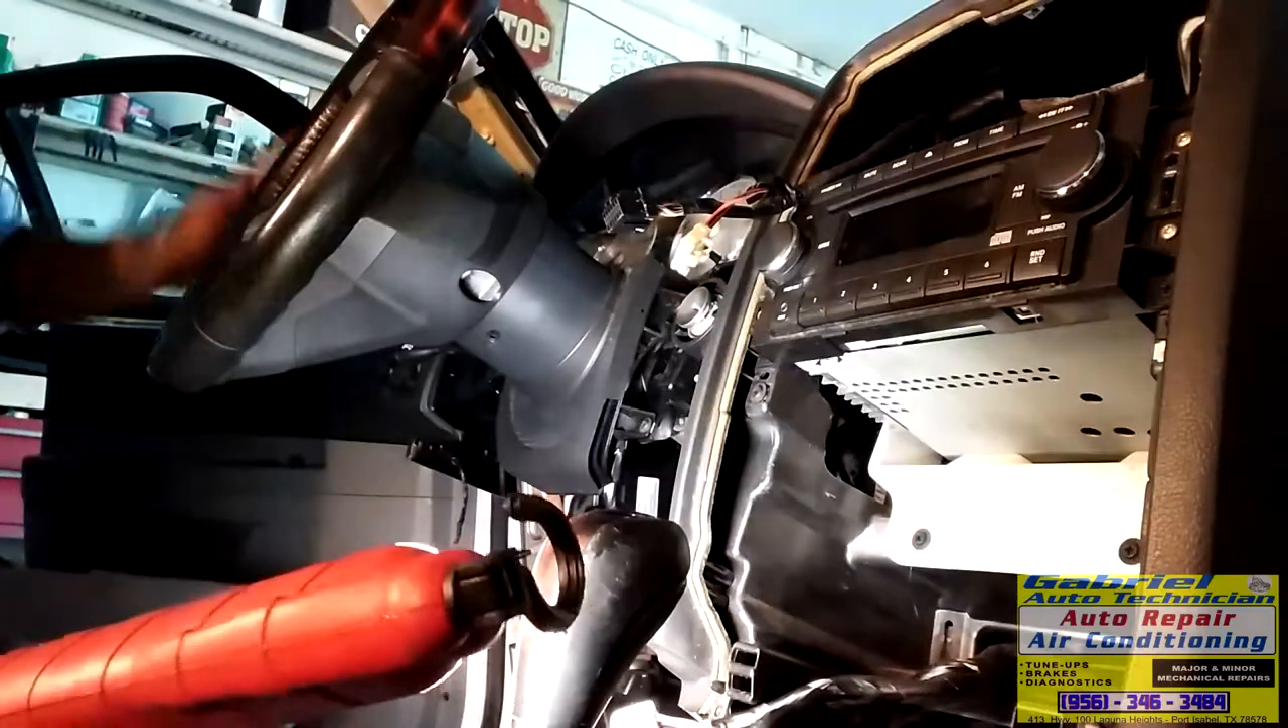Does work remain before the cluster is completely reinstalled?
Yes.